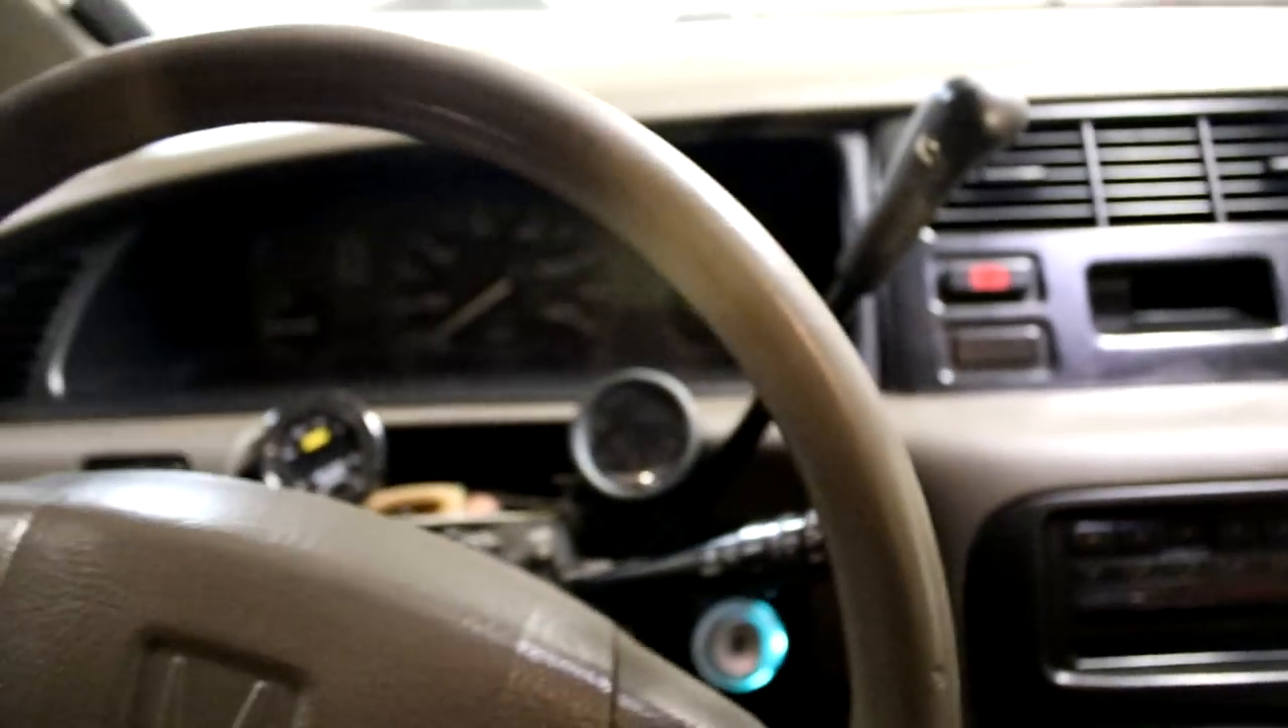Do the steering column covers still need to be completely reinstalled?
Yes.